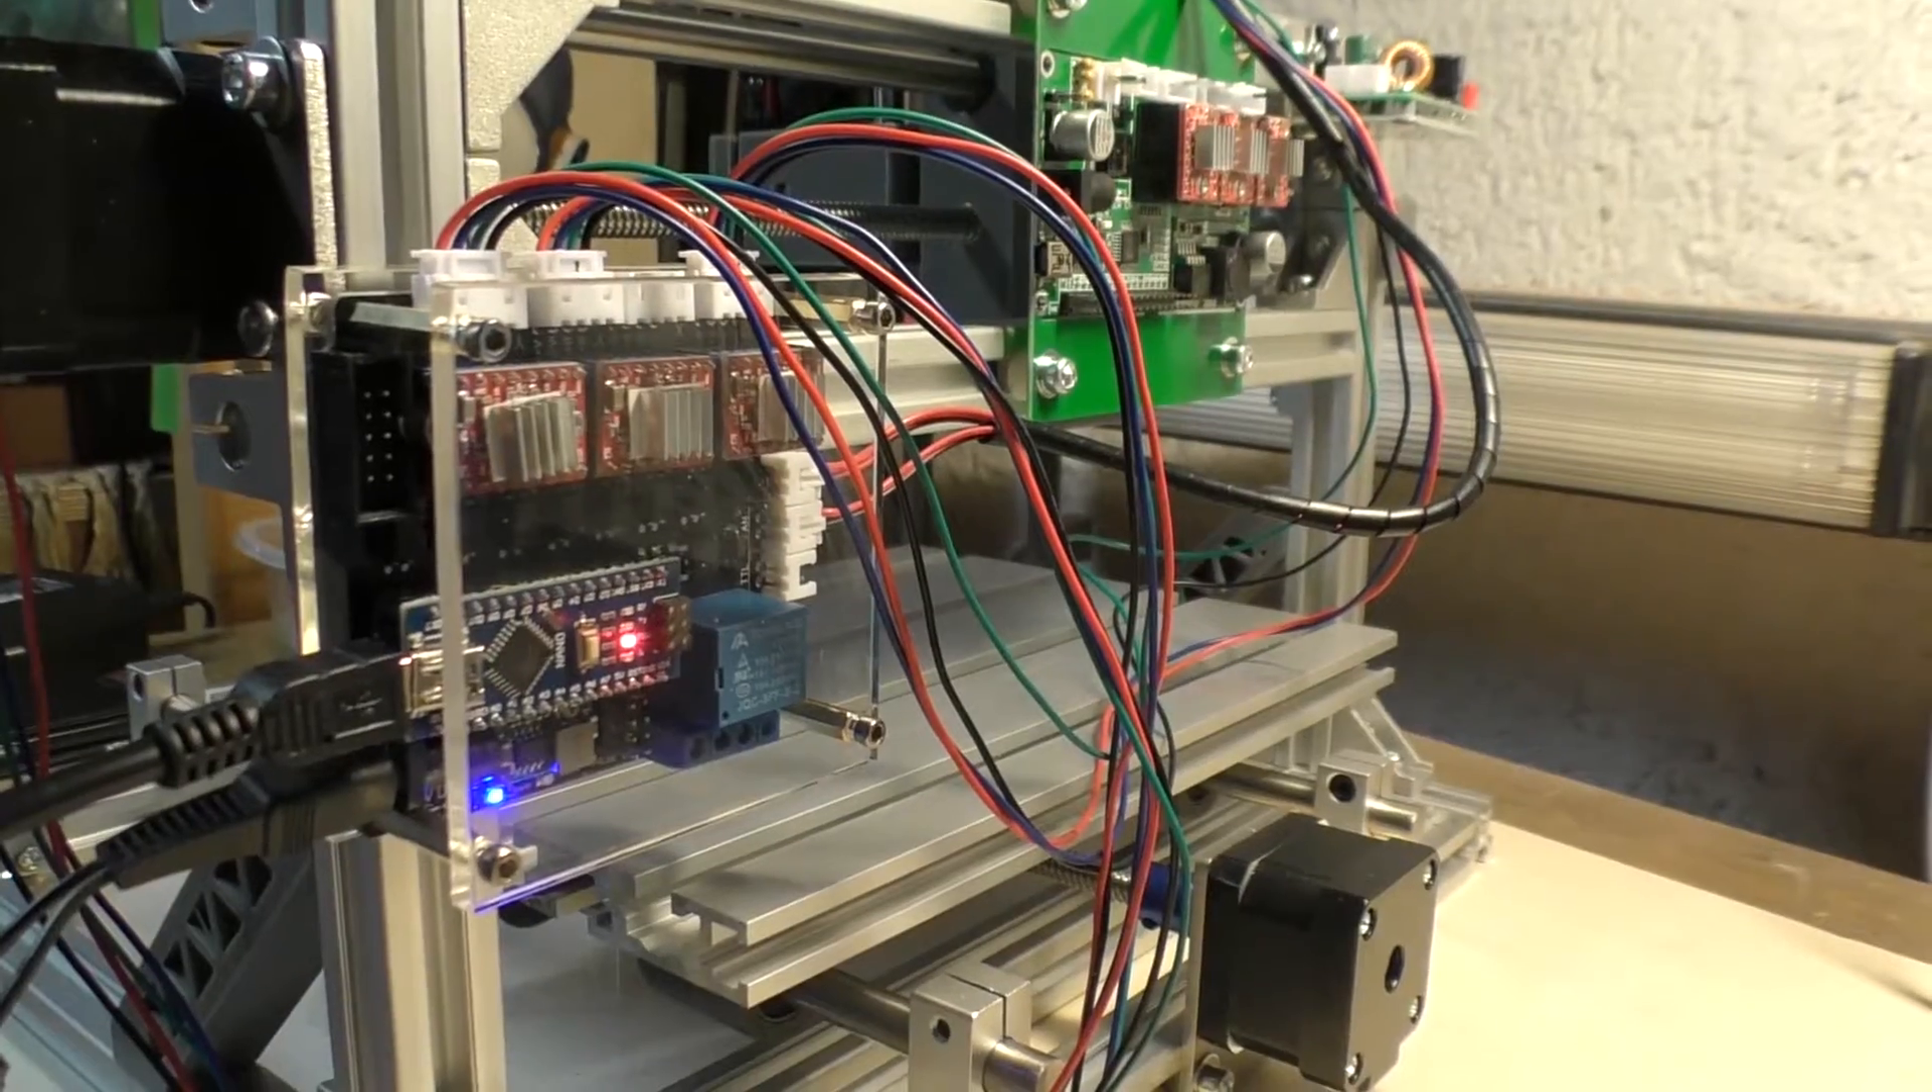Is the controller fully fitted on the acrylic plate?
Yes.